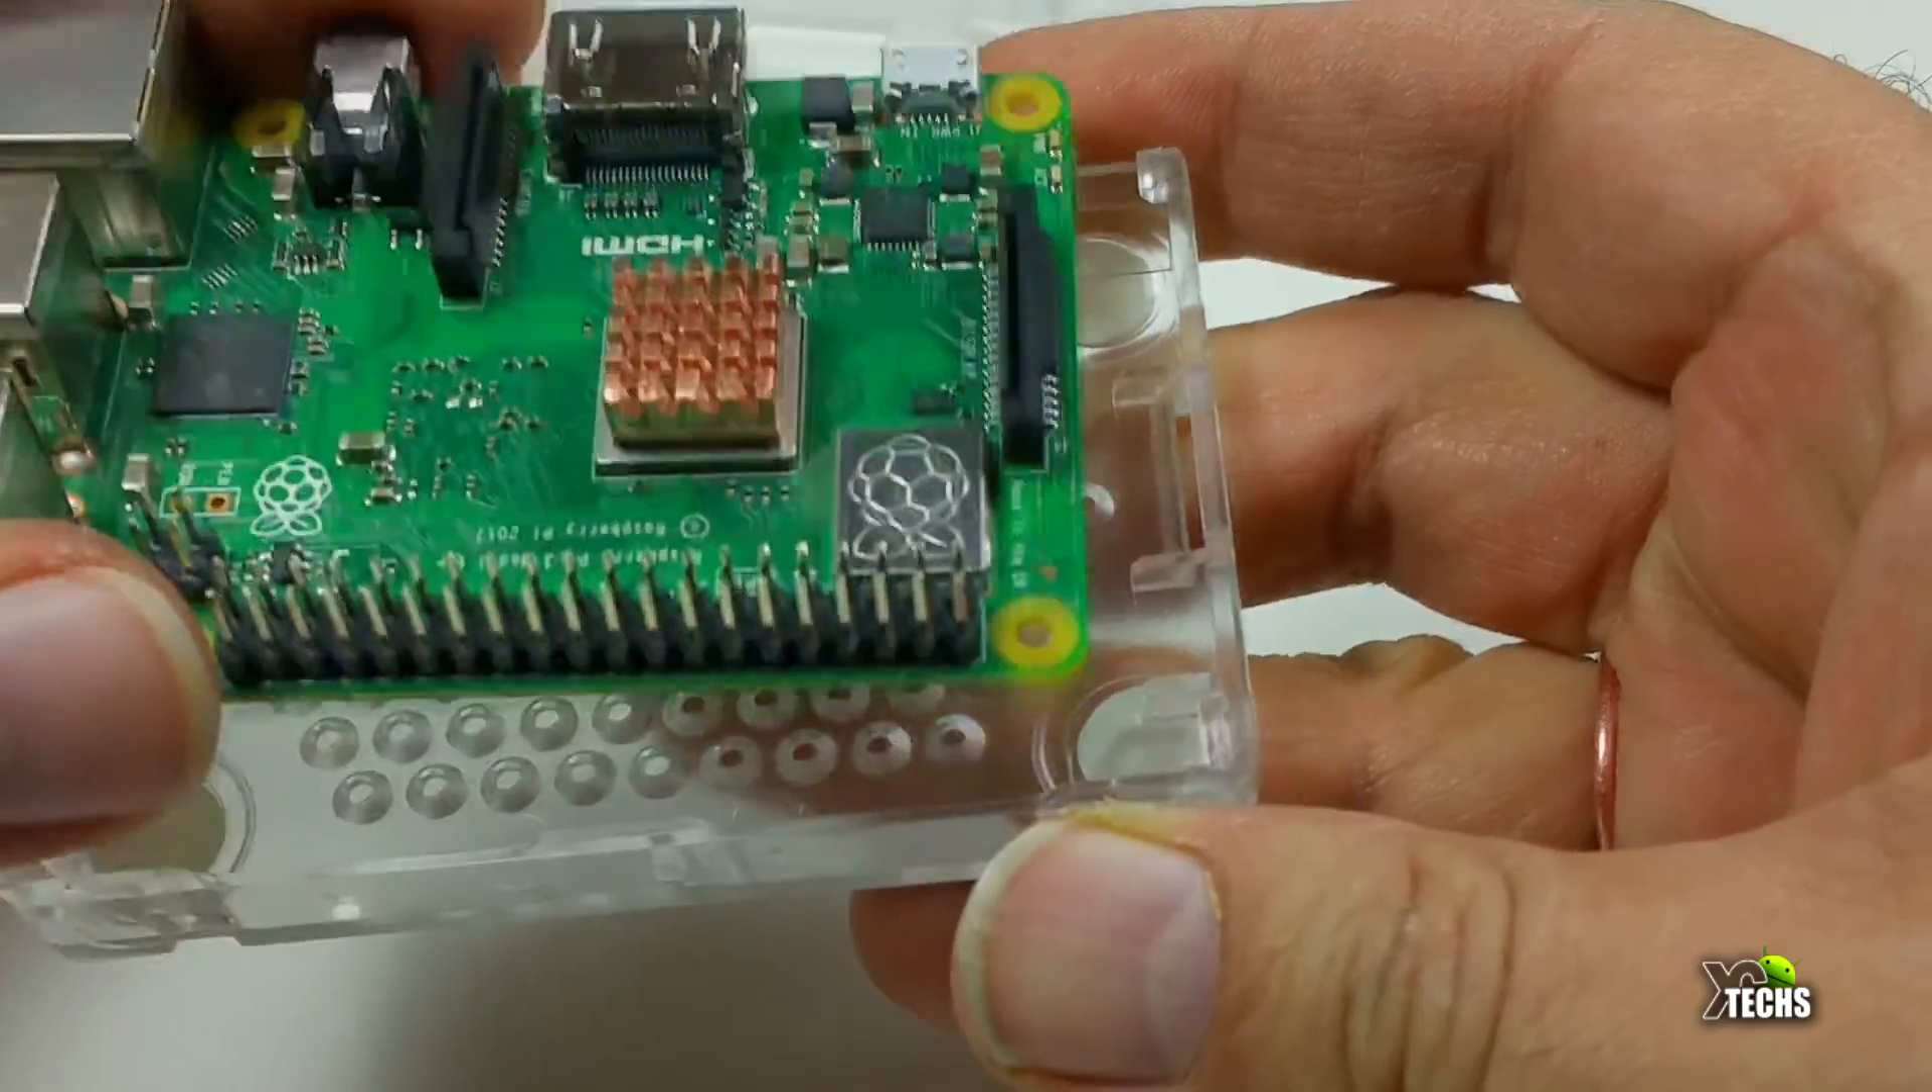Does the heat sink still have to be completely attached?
No.